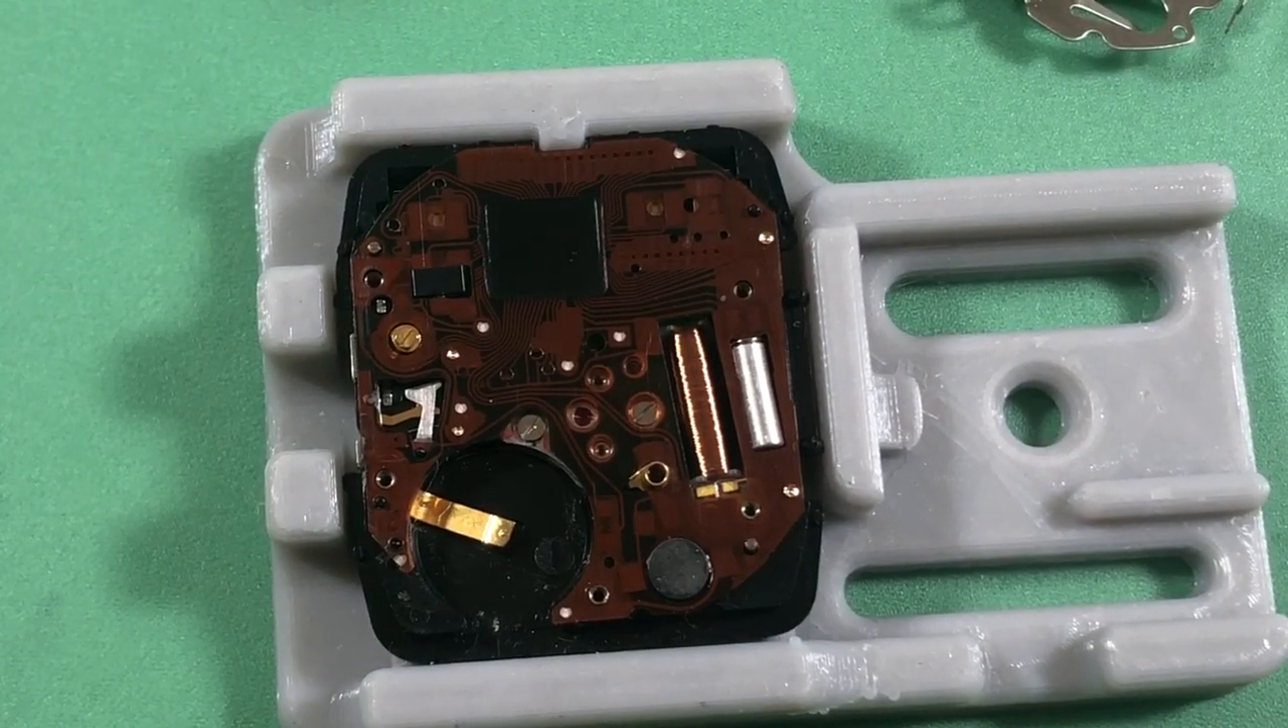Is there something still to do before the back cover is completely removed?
No.